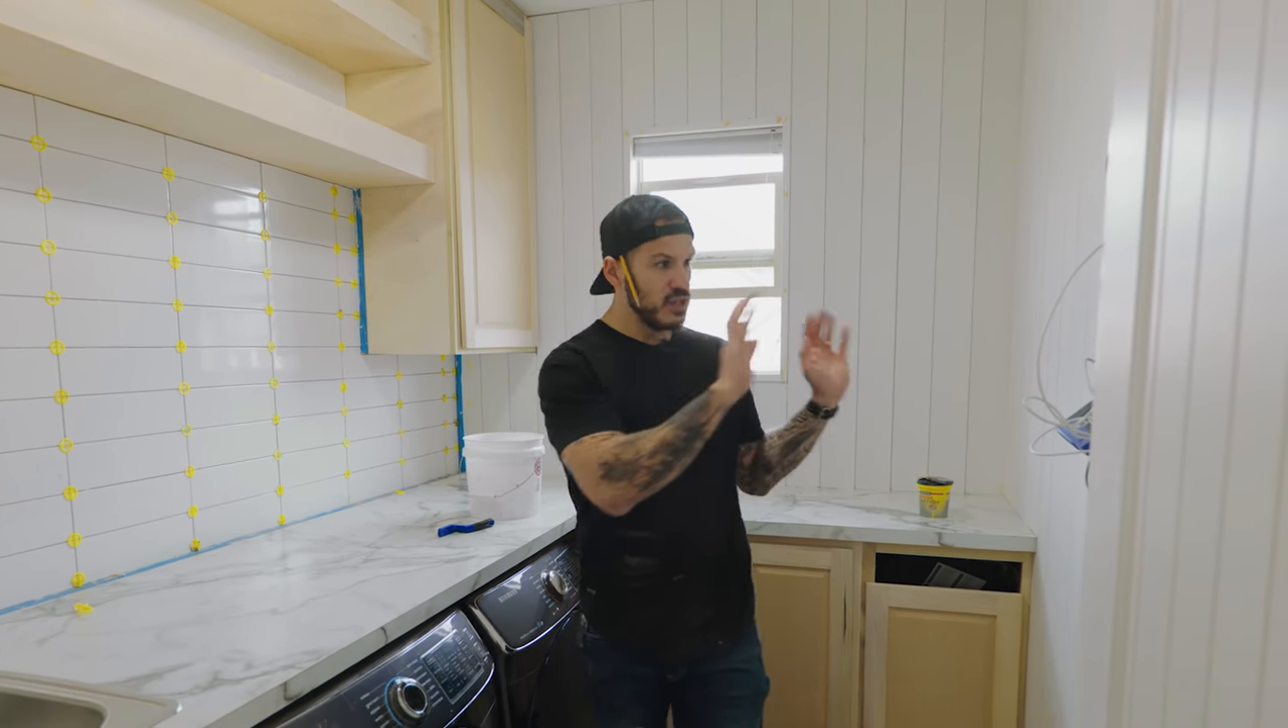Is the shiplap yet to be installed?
No.